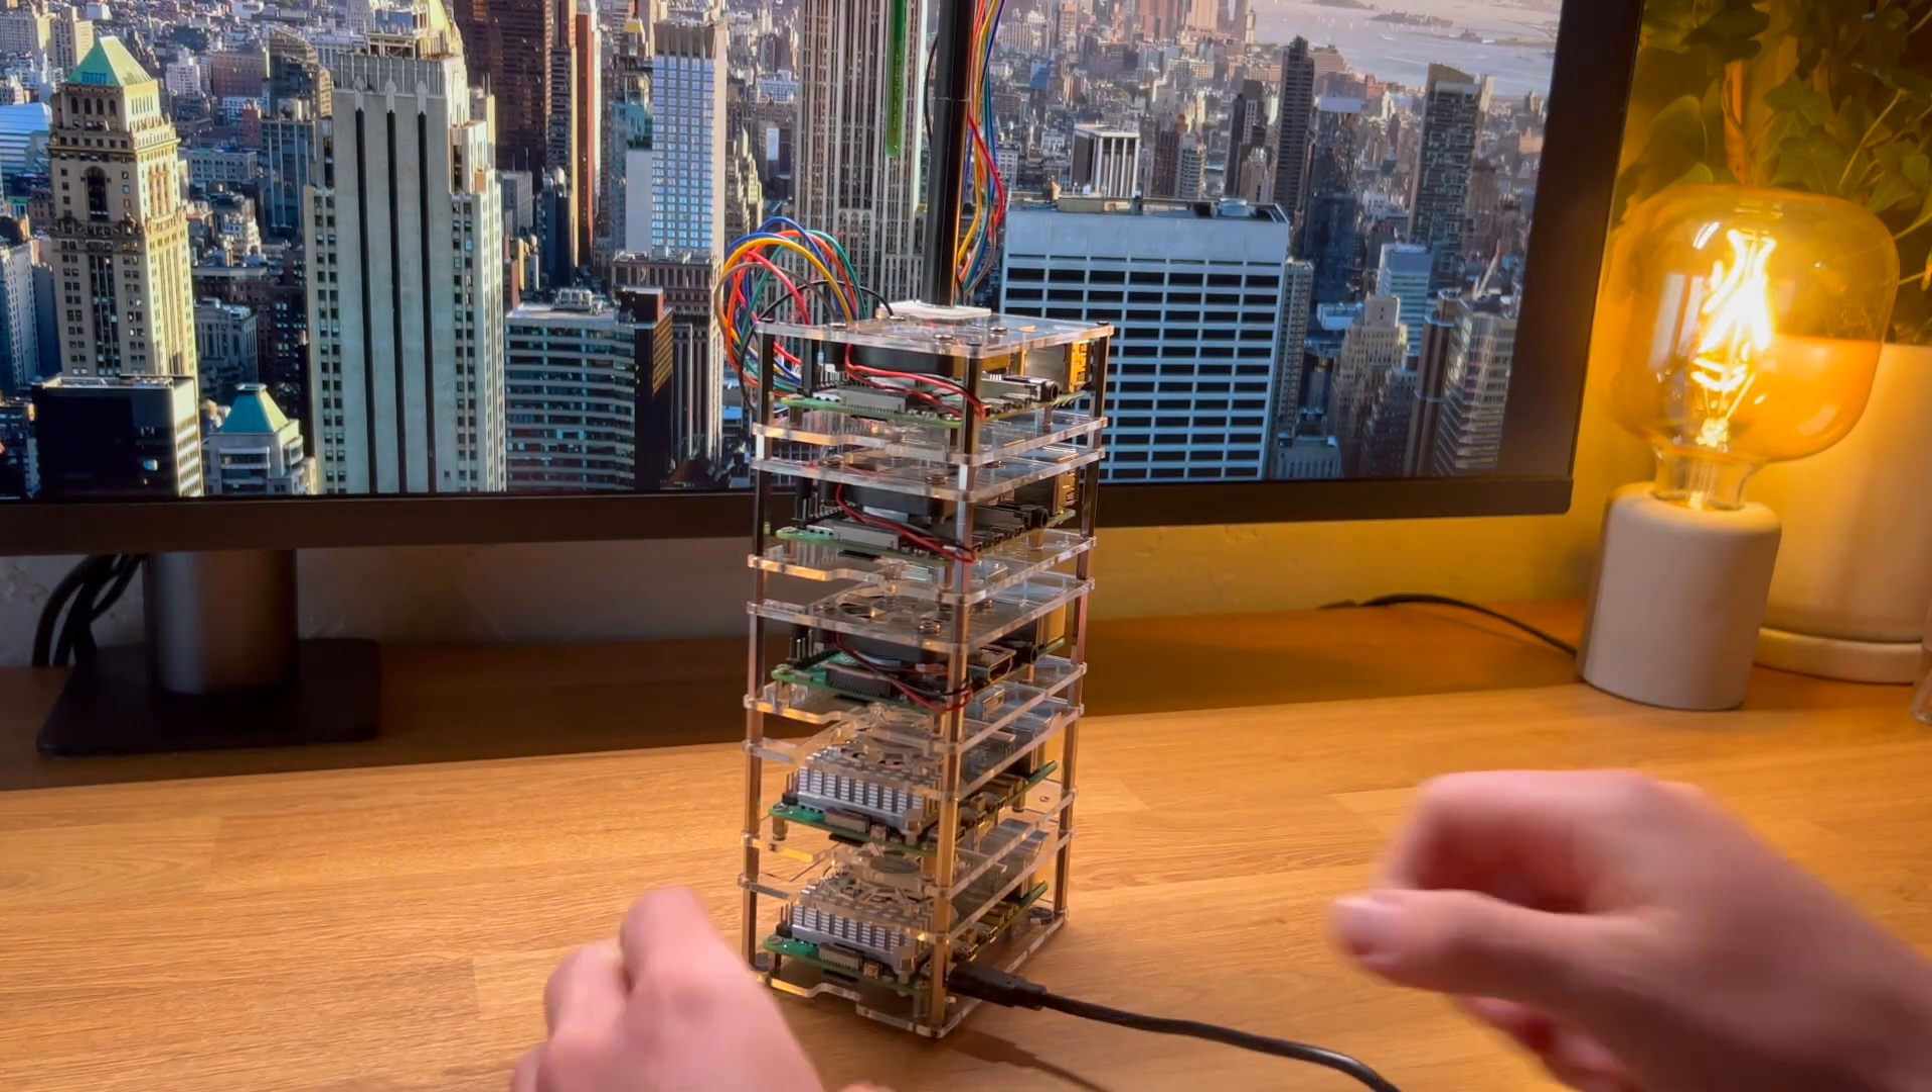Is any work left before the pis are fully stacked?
No.